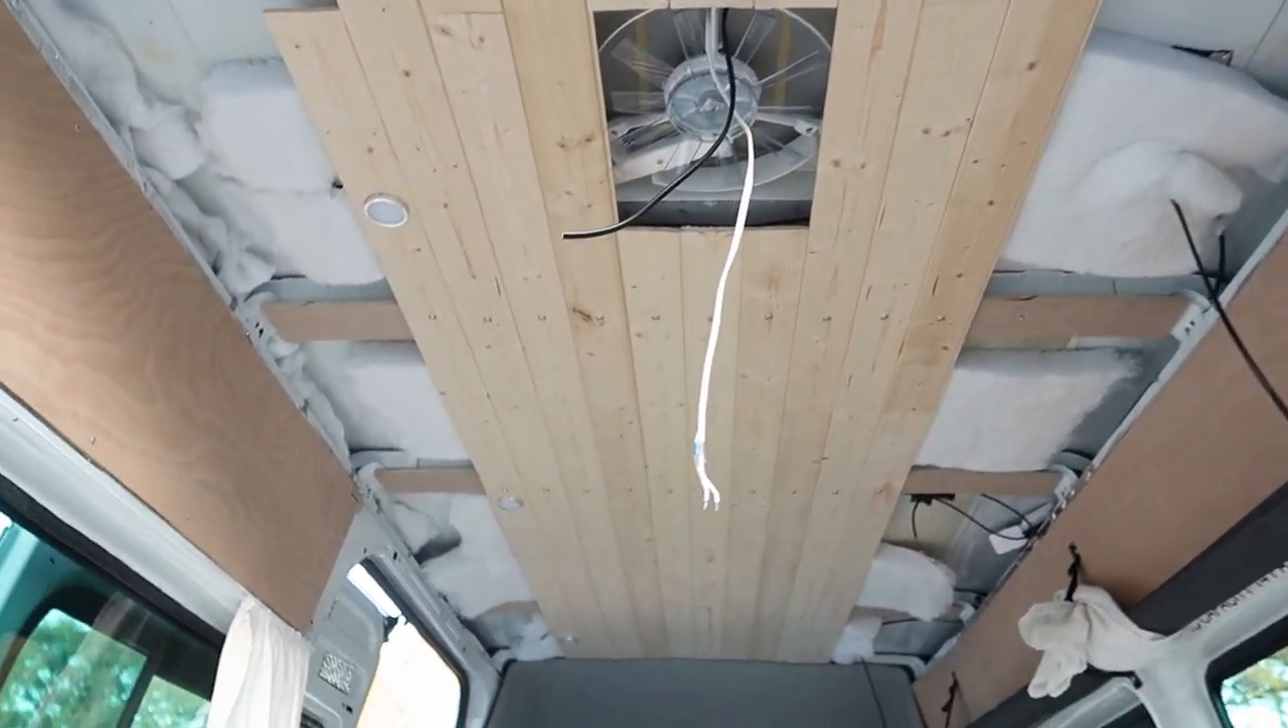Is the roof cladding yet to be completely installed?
Yes.